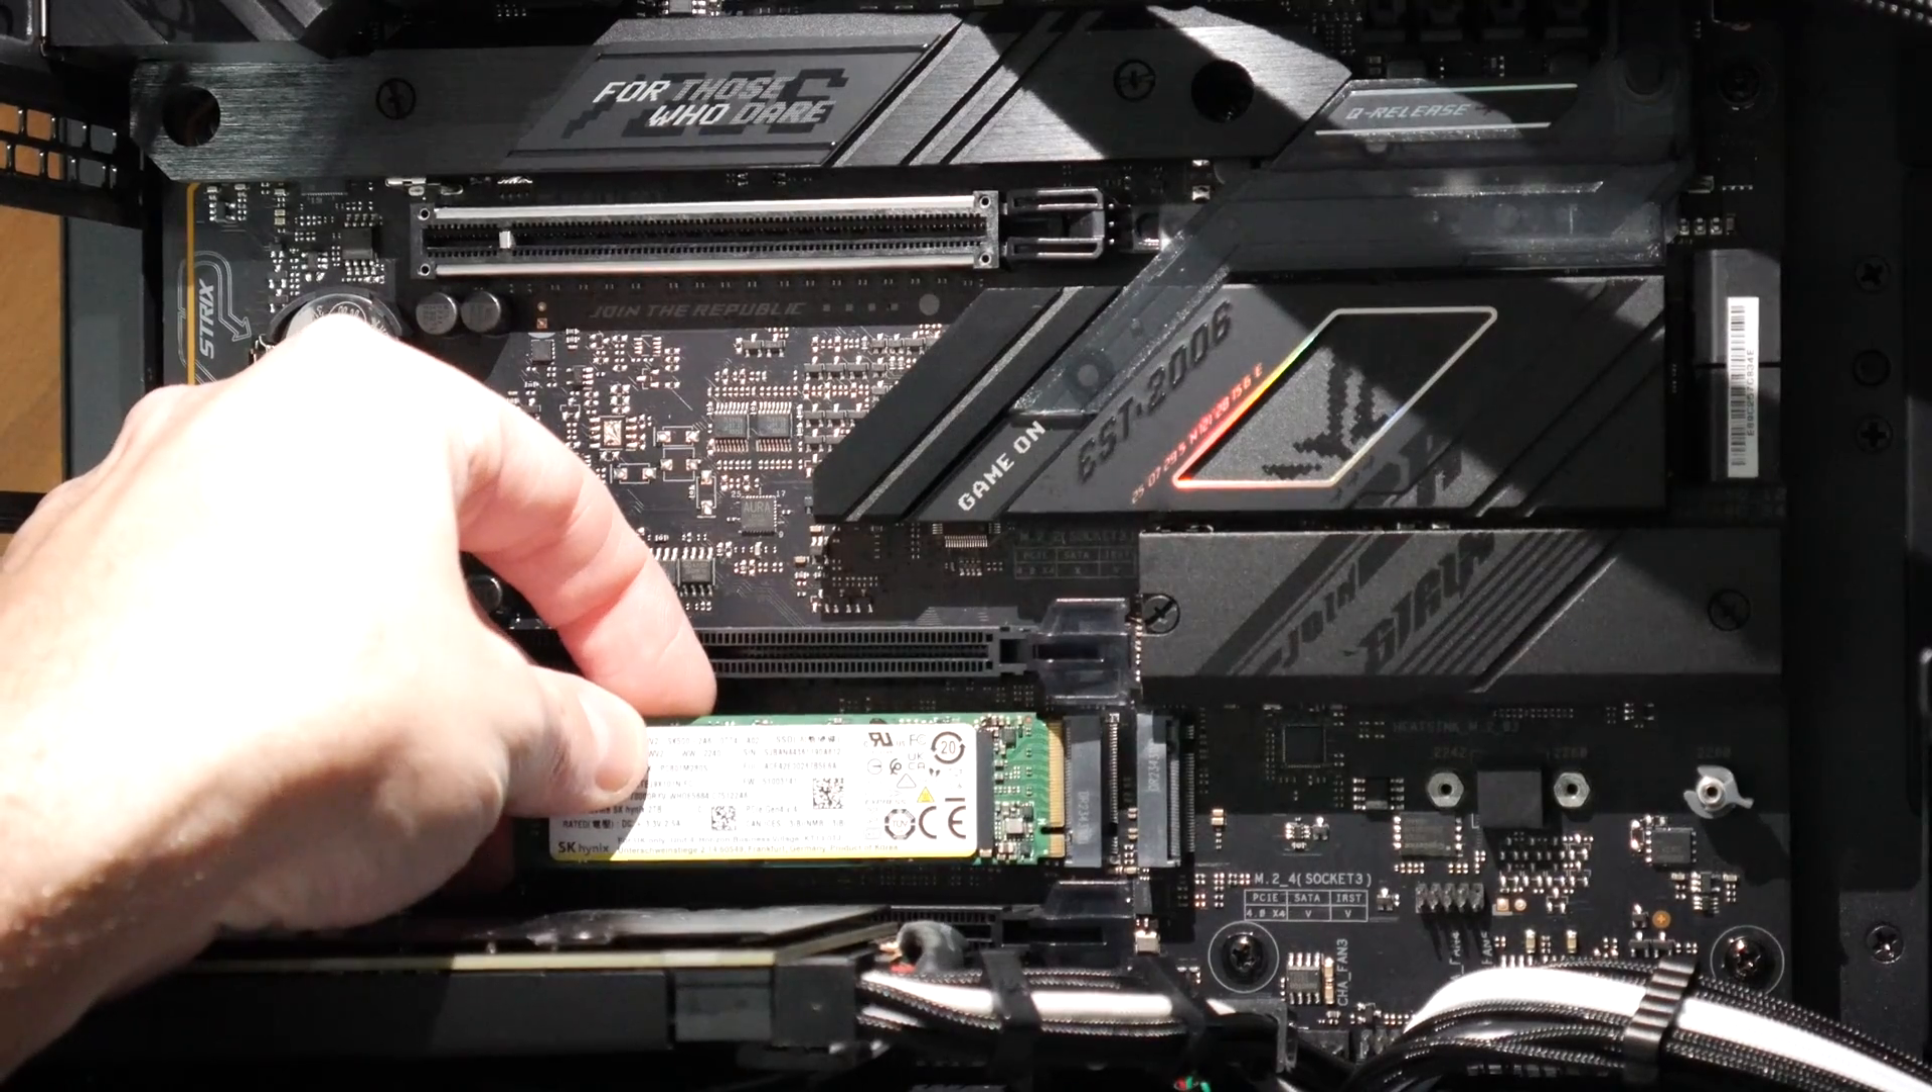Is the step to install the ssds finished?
No.